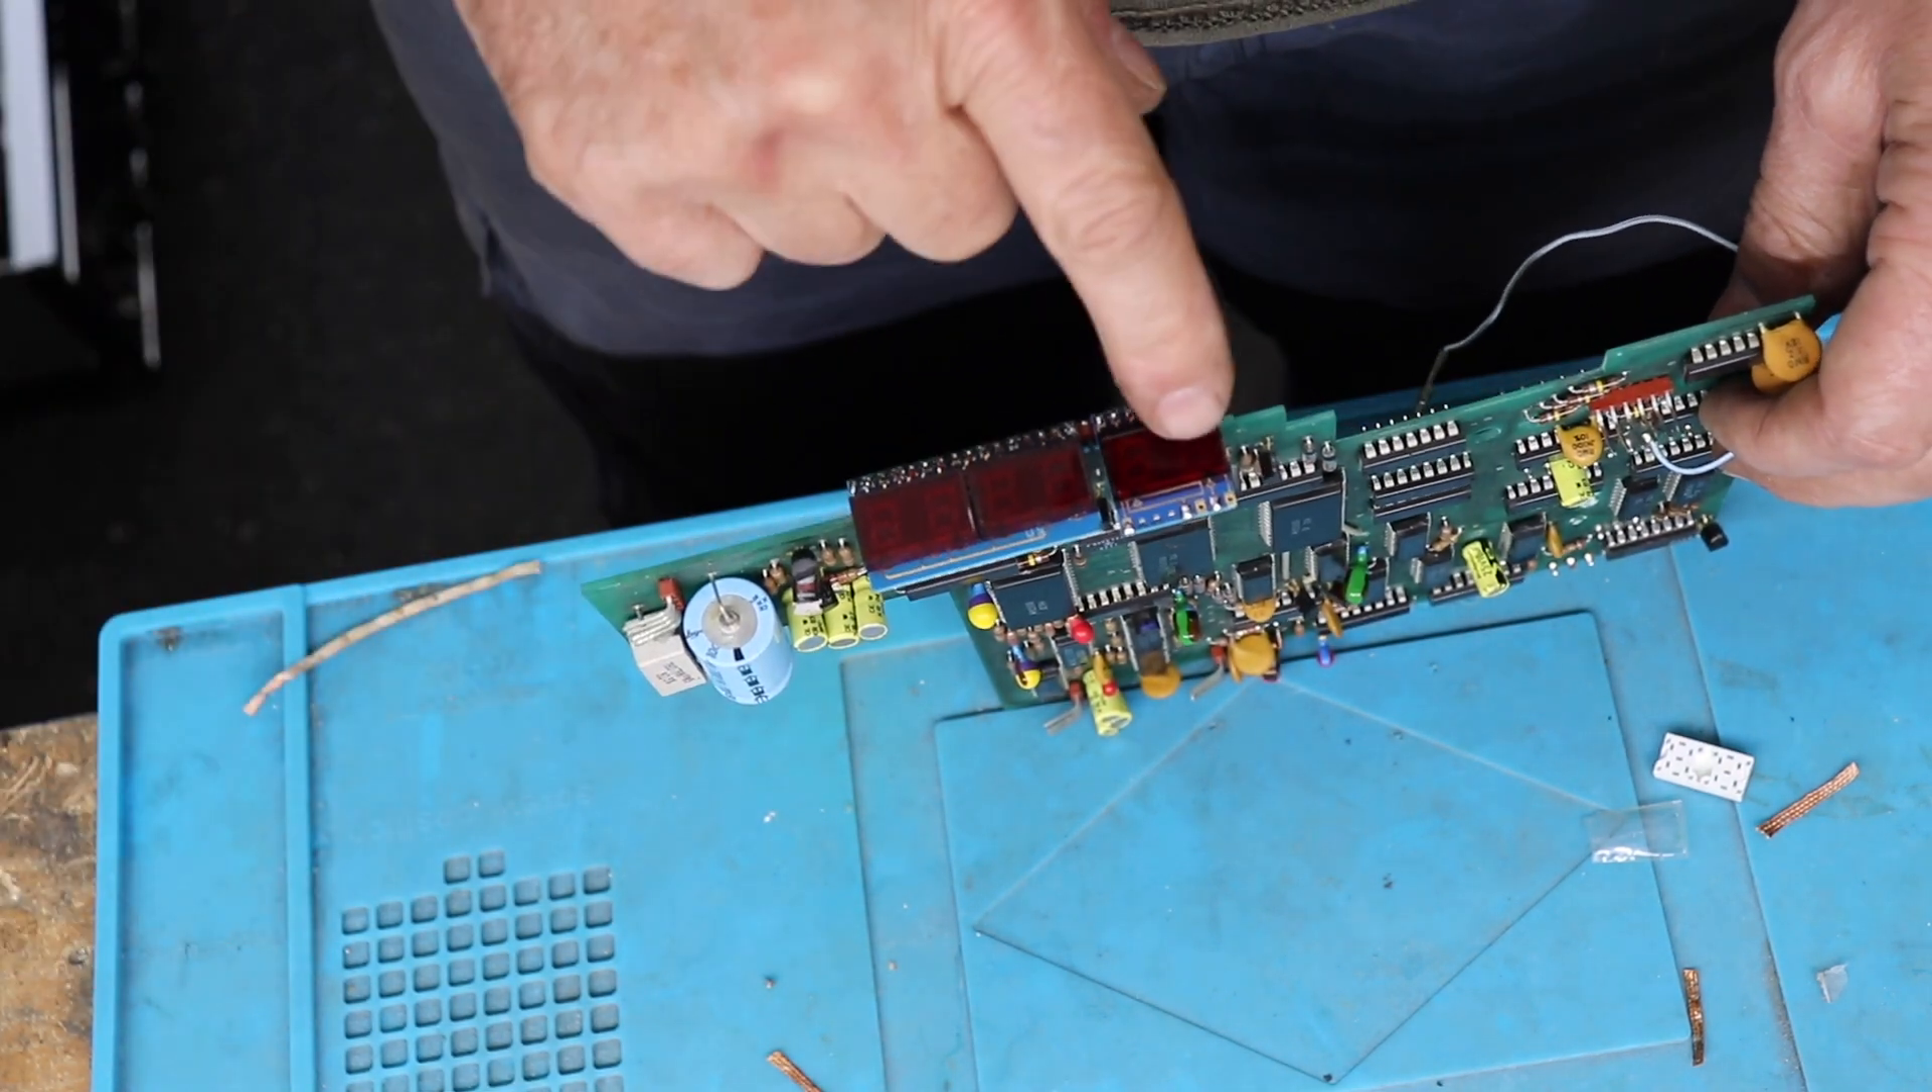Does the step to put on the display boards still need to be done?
No.